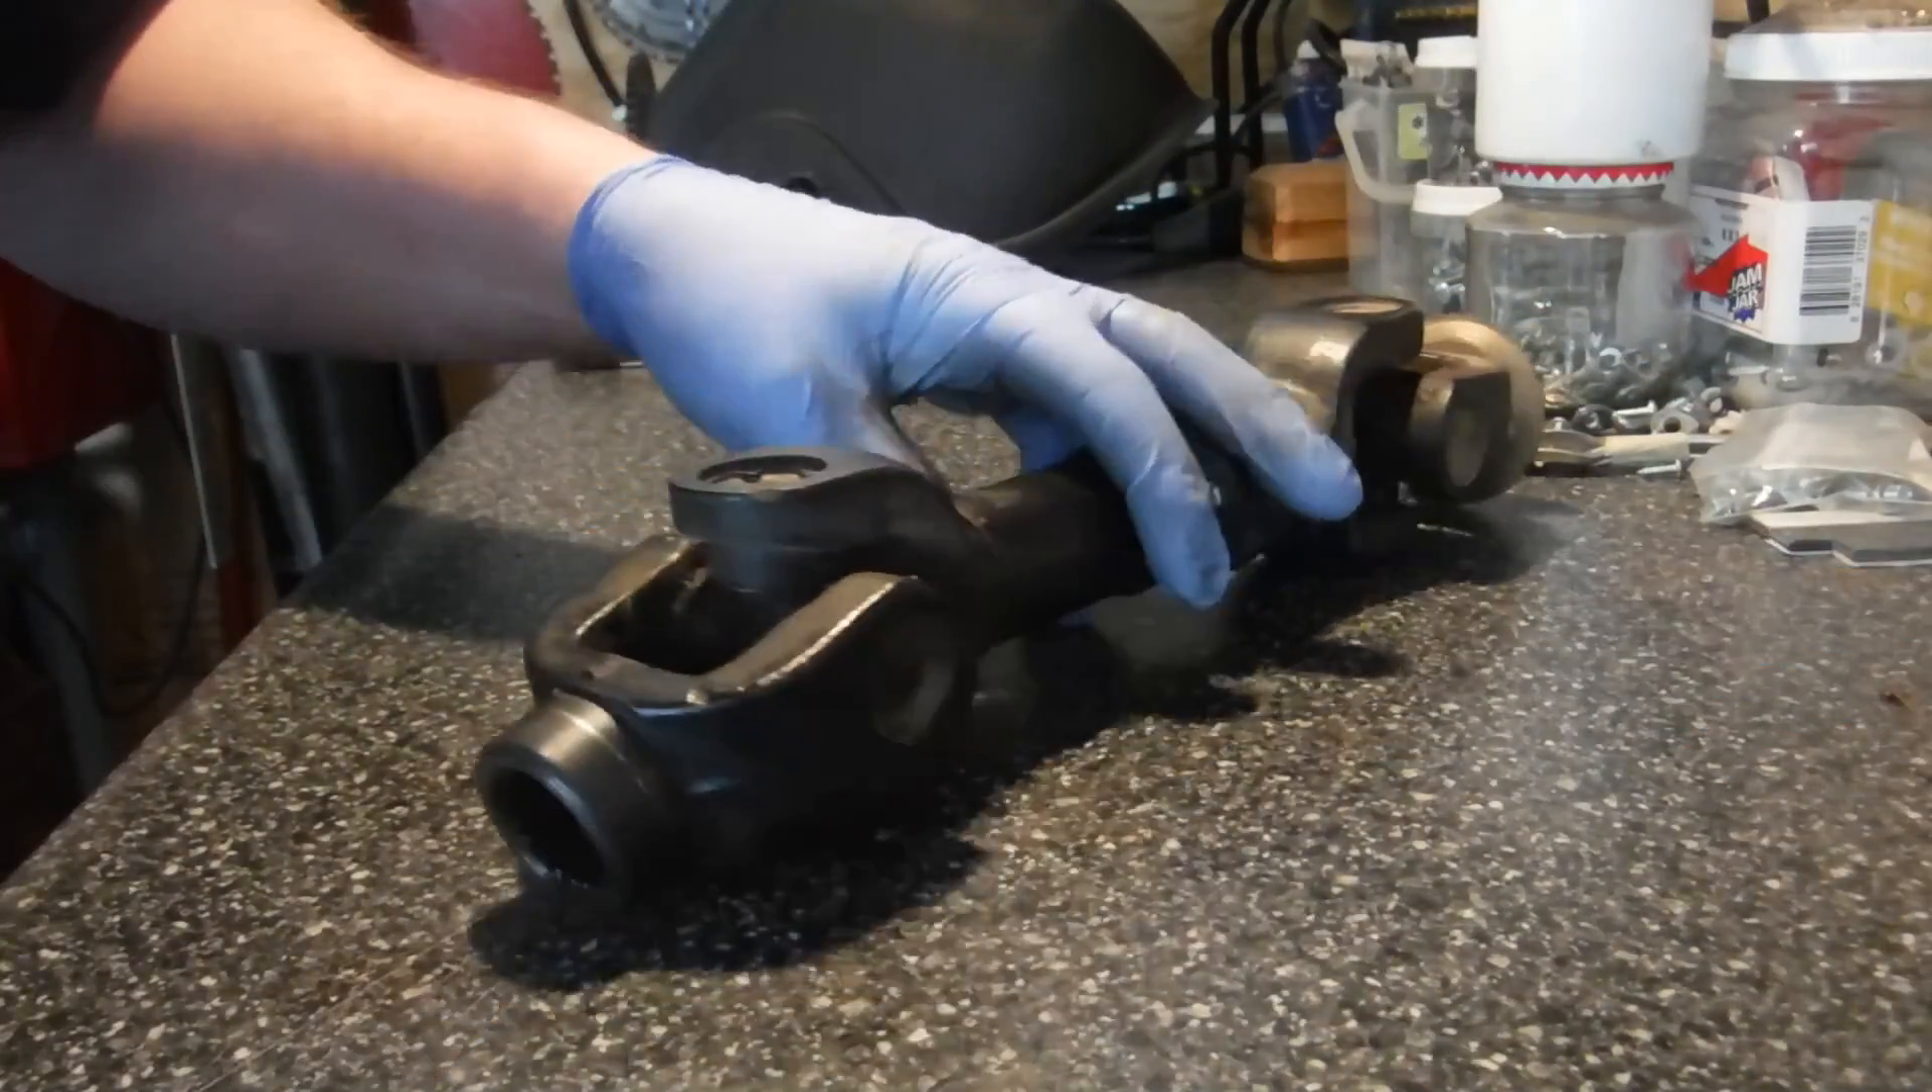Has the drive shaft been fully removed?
Yes.